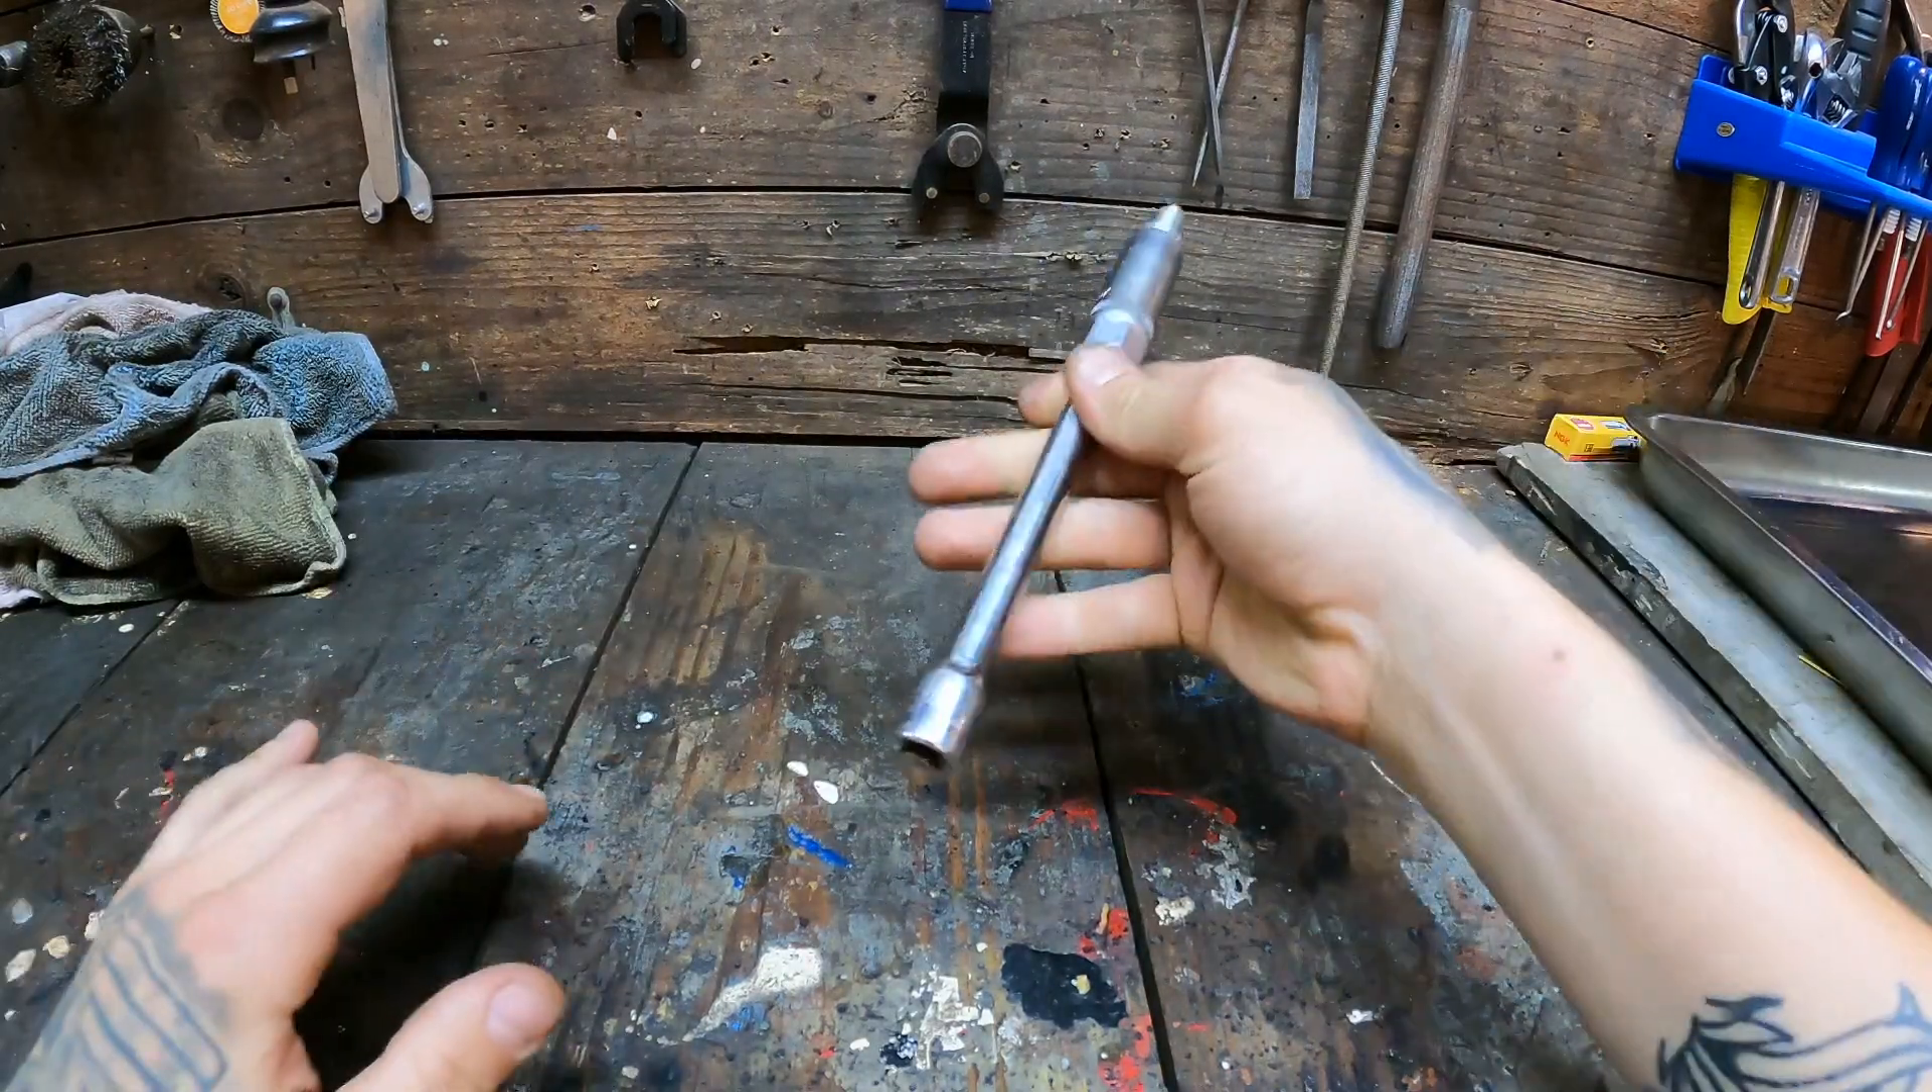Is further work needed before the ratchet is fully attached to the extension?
Yes.